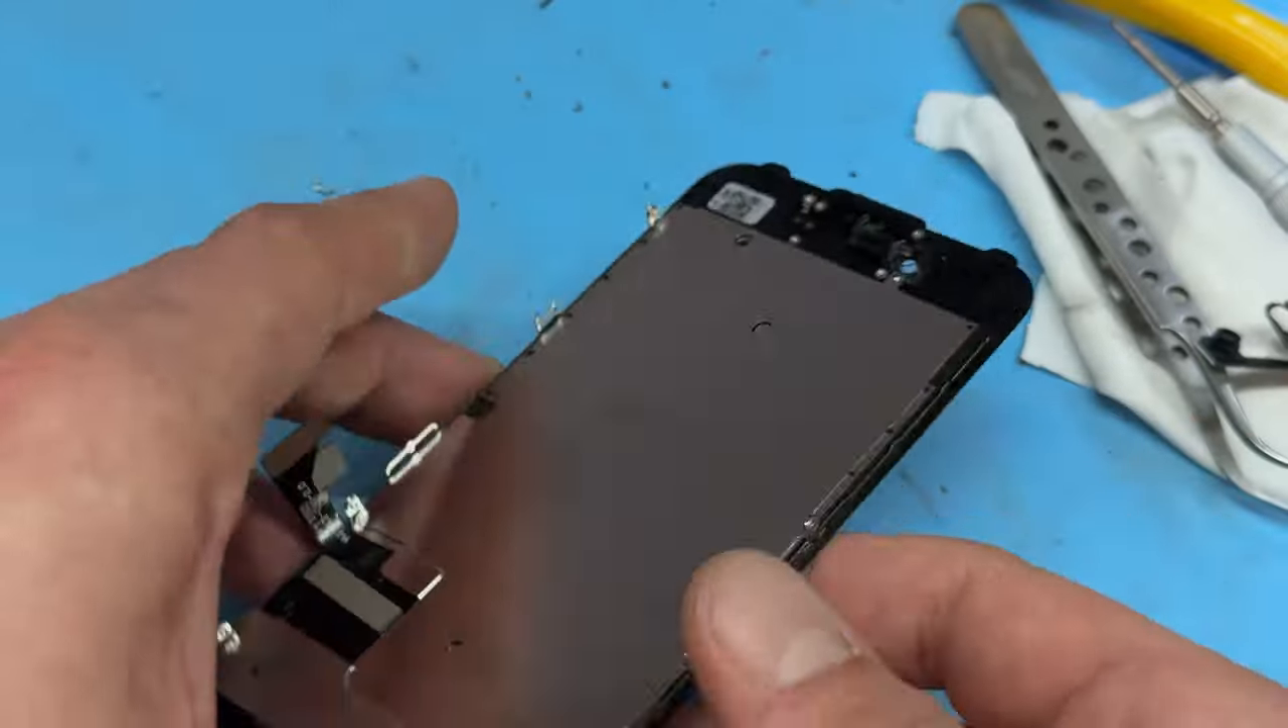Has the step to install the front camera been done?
No.